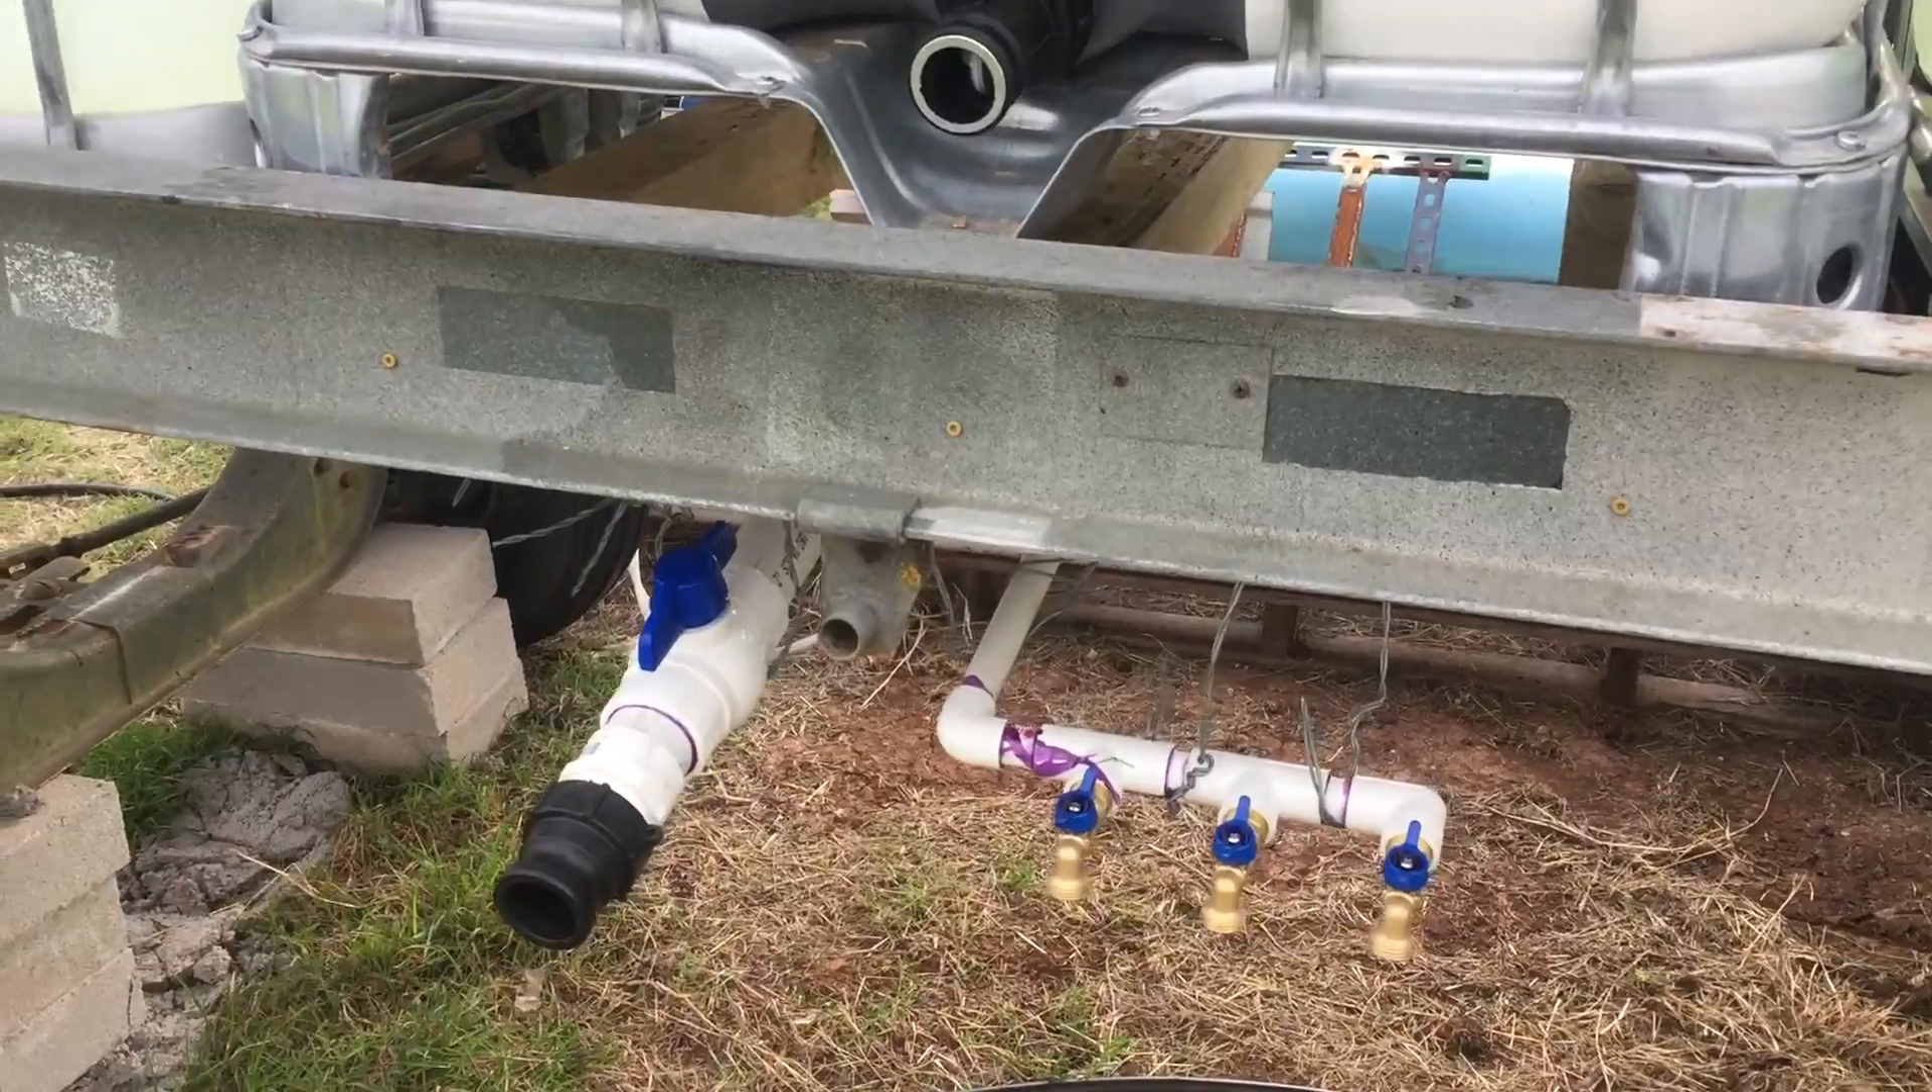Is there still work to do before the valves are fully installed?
No.